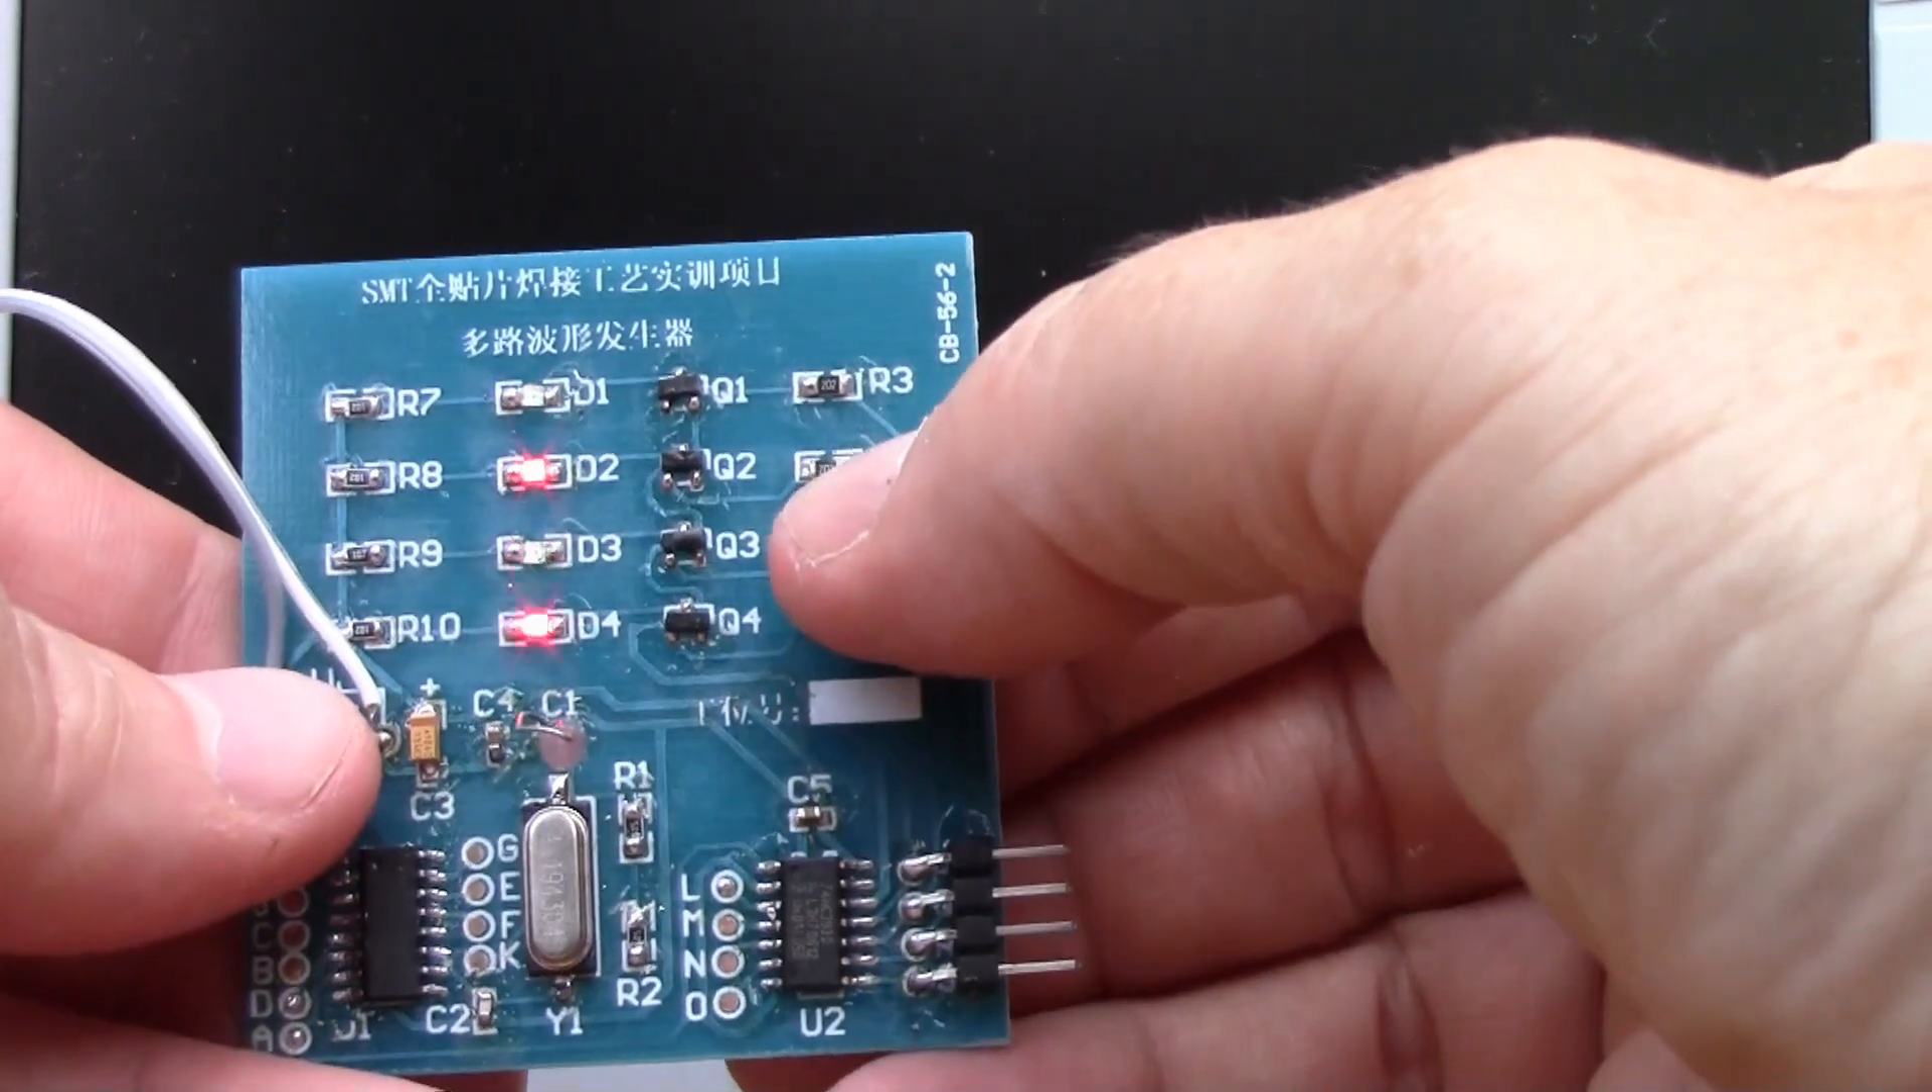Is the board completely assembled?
Yes.